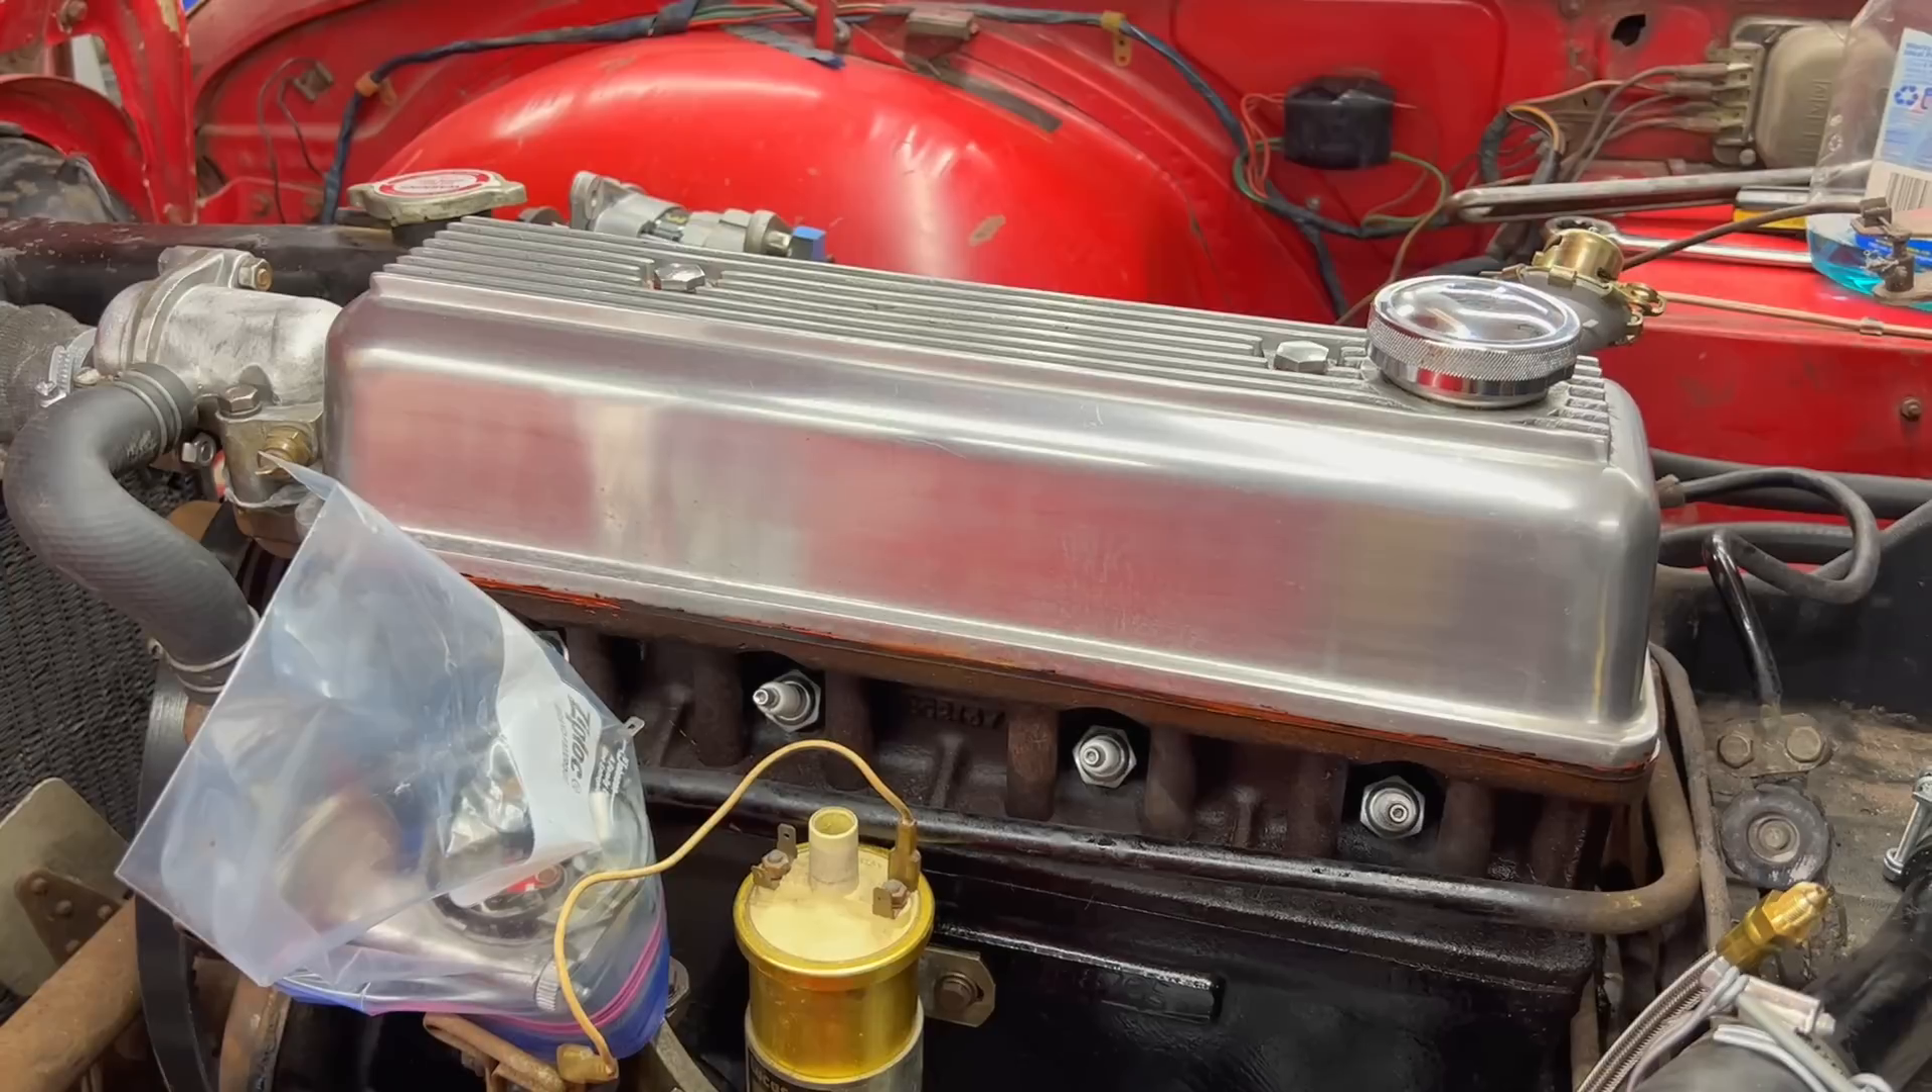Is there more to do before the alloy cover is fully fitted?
No.